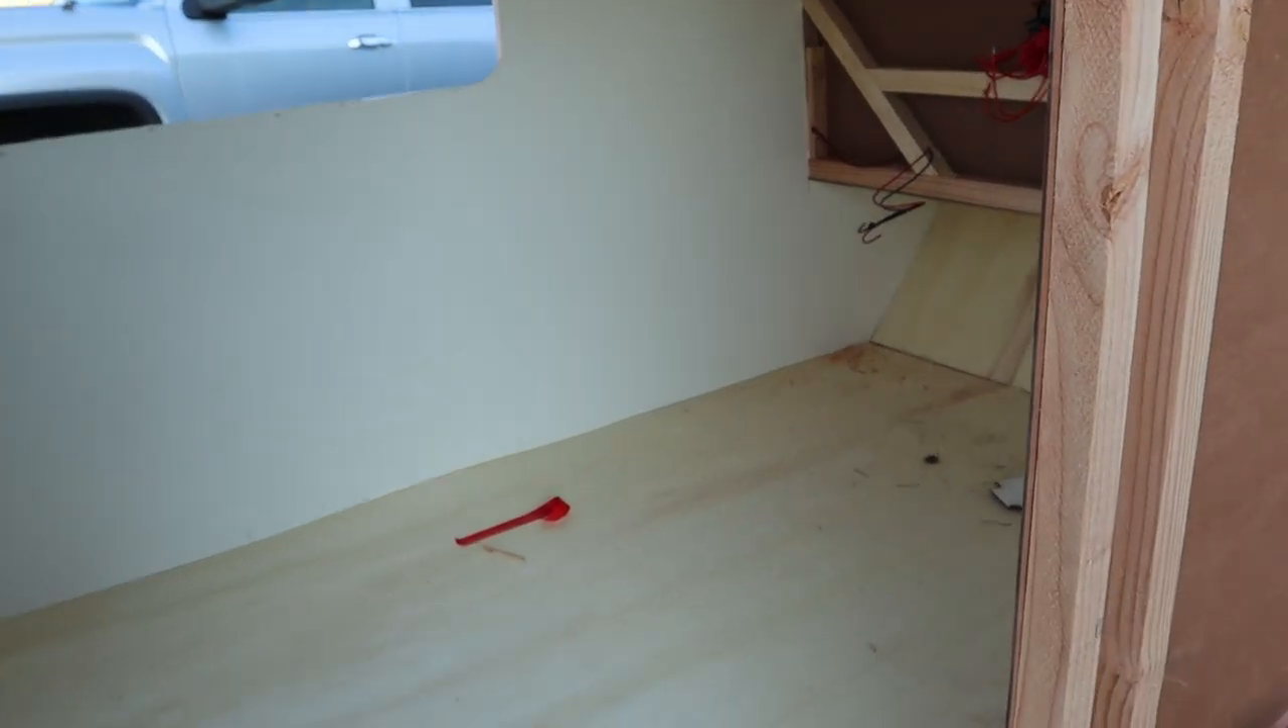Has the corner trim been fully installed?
No.